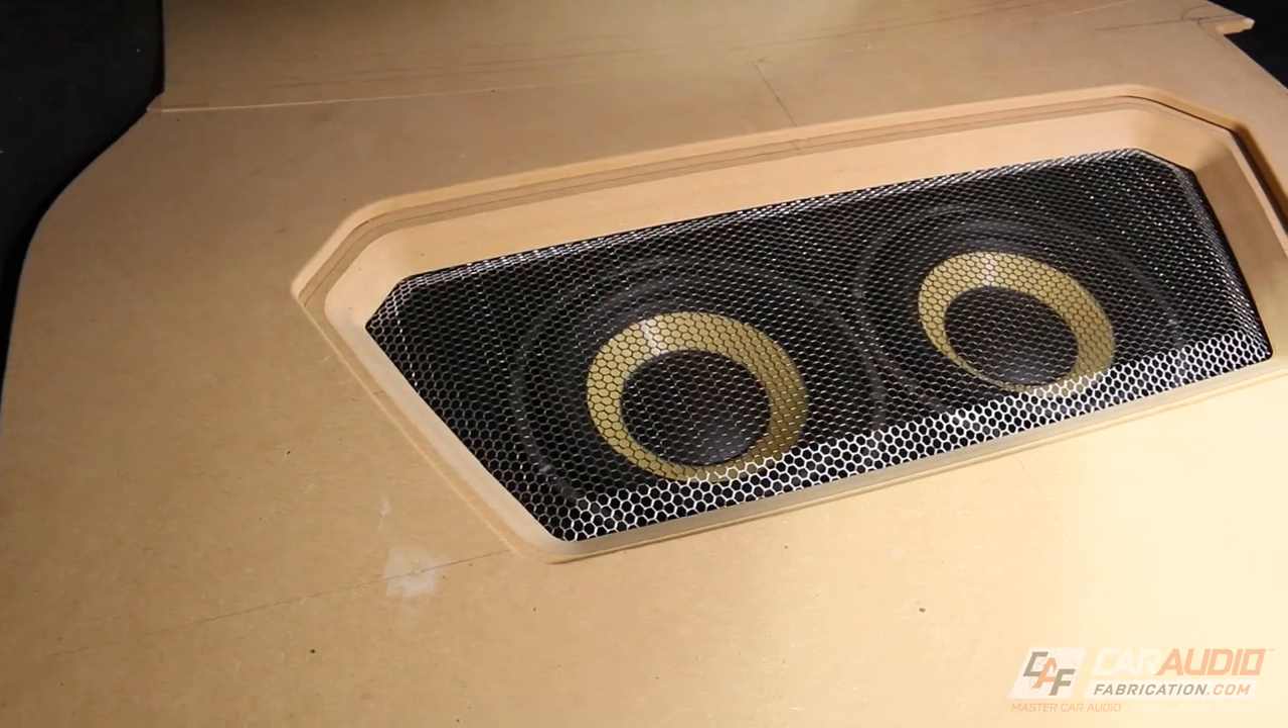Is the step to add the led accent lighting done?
No.